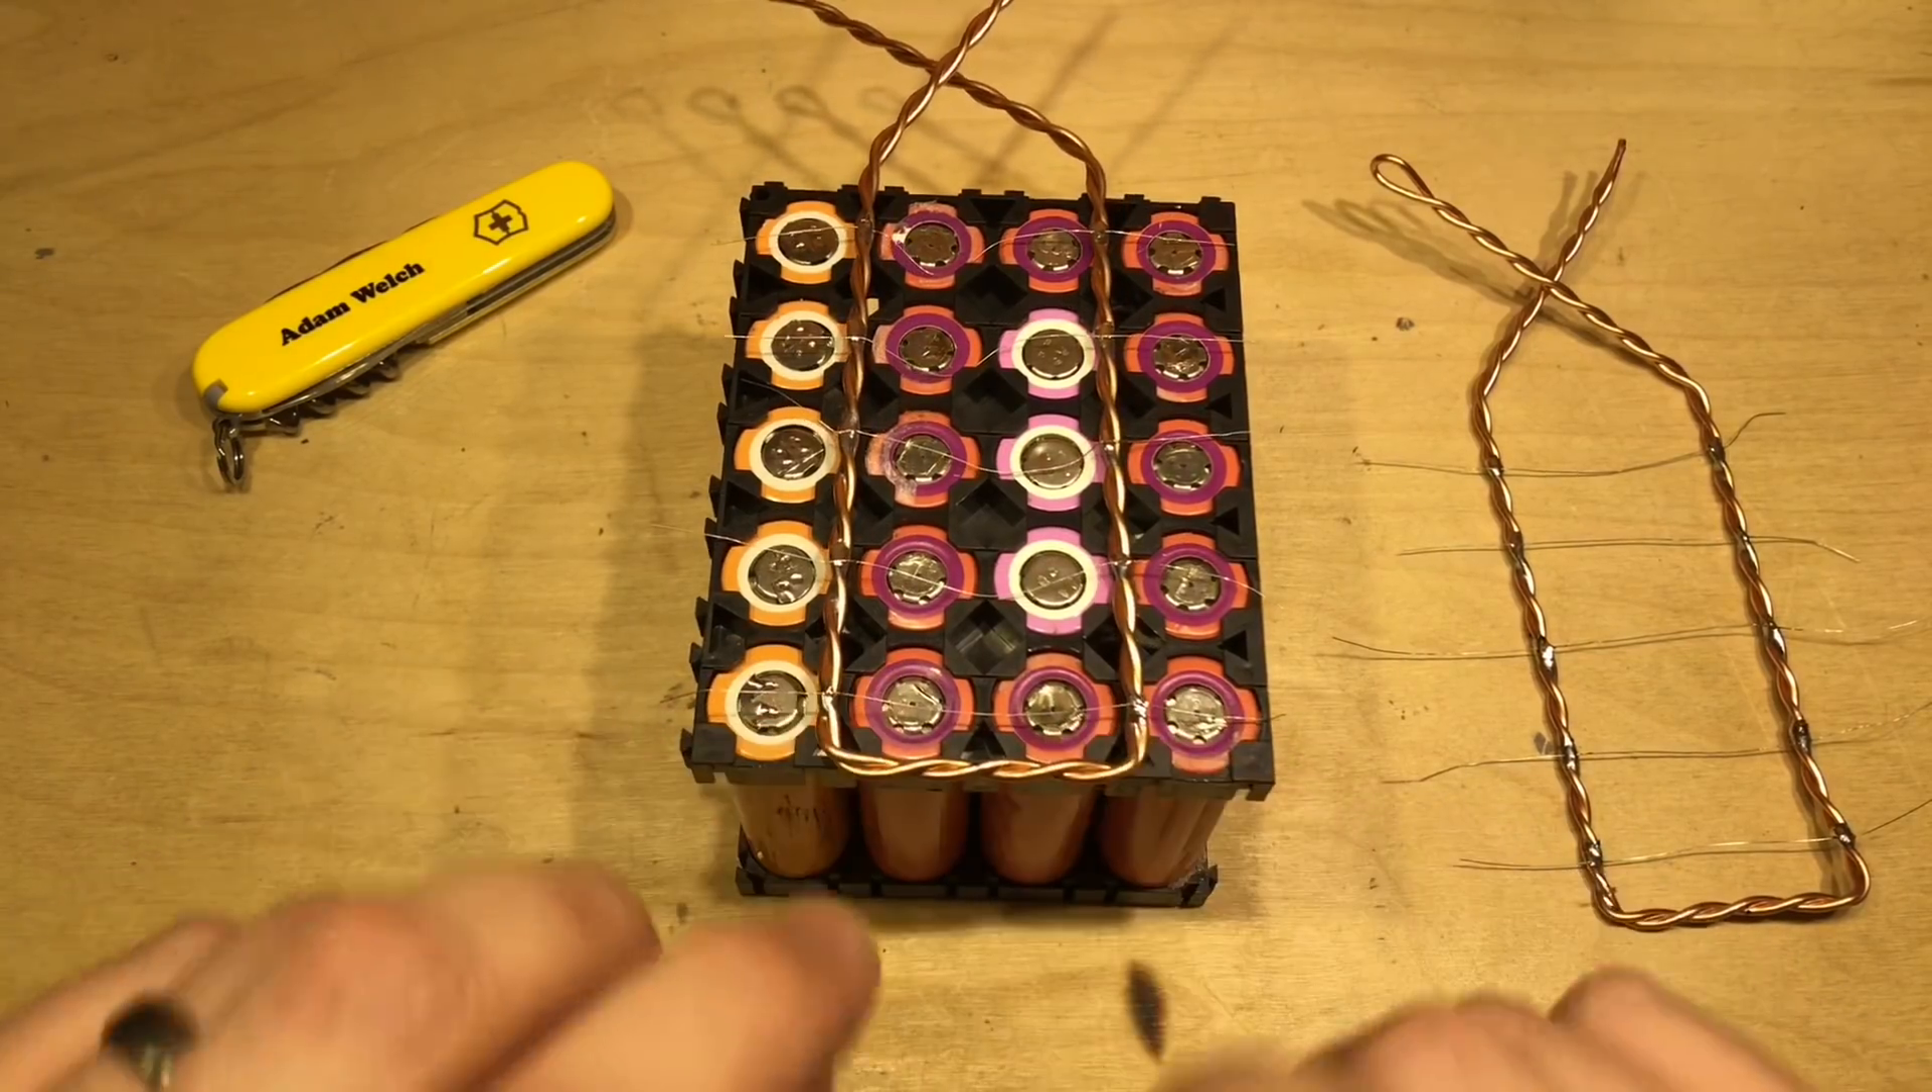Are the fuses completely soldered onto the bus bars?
Yes.